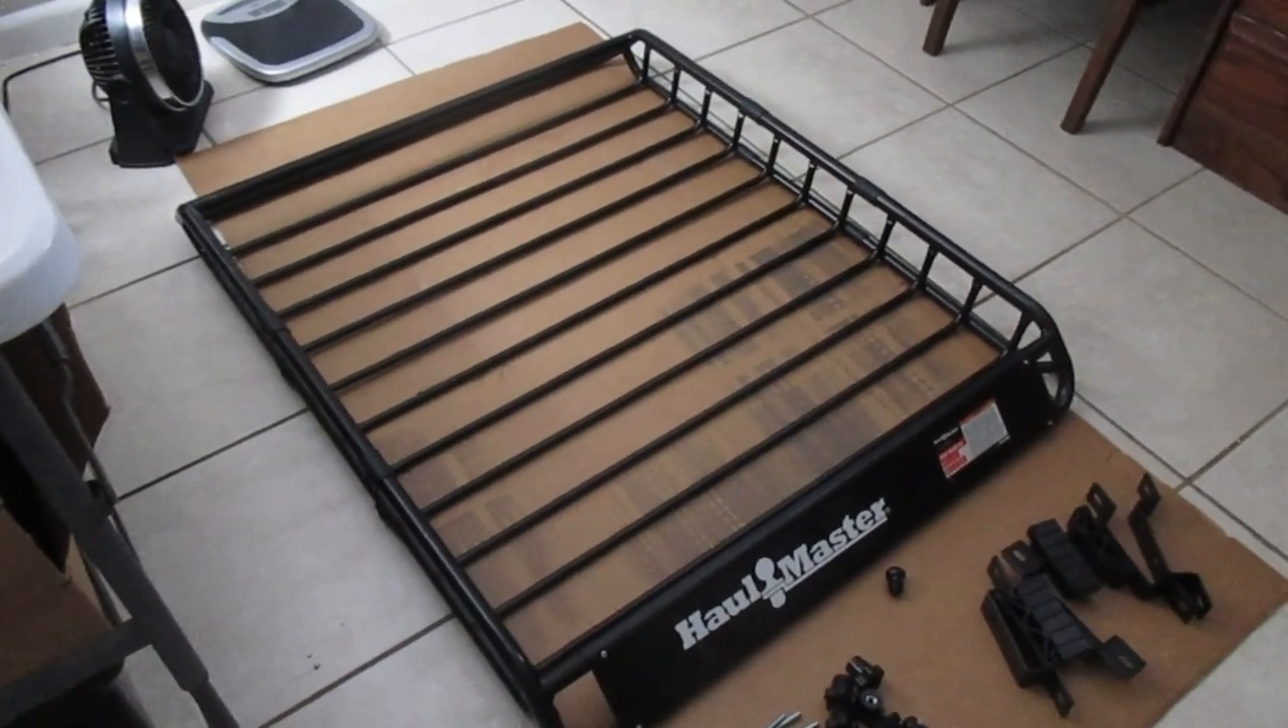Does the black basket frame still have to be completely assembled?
No.